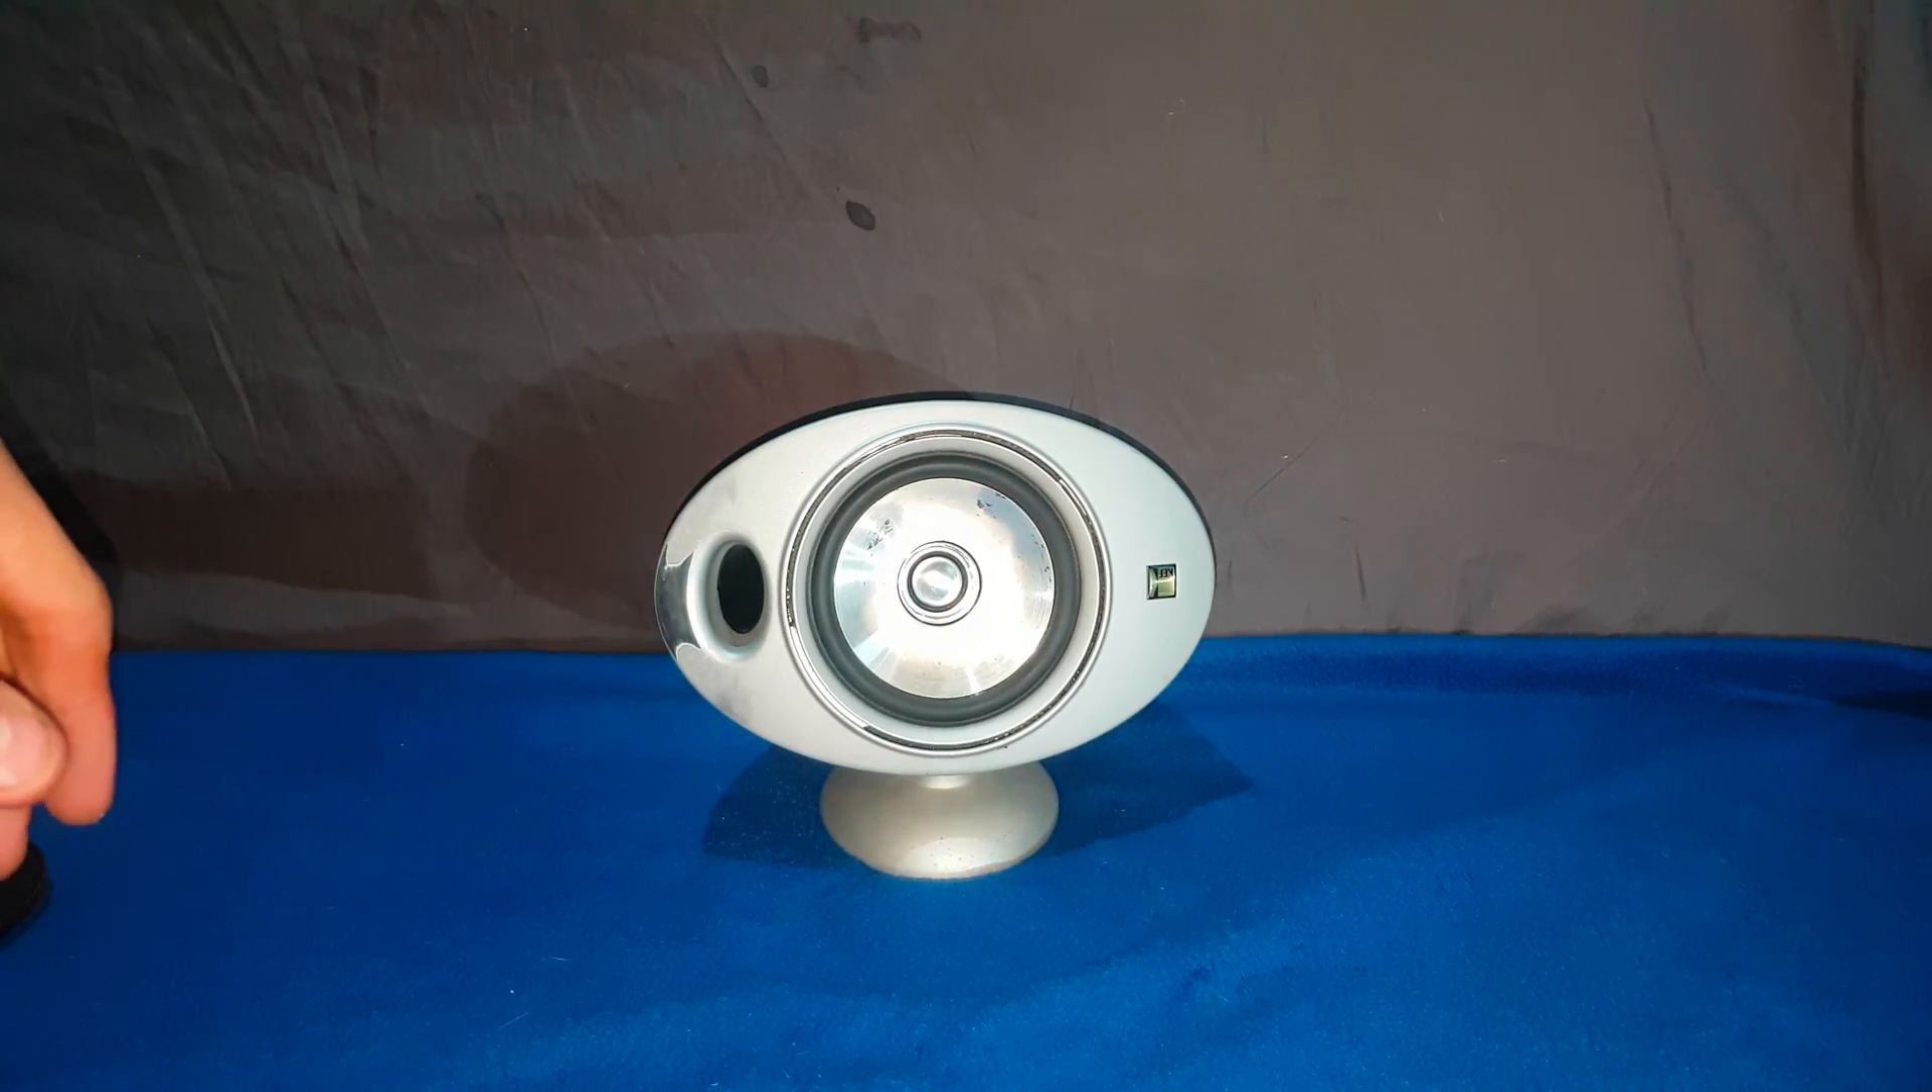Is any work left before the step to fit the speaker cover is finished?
Yes.